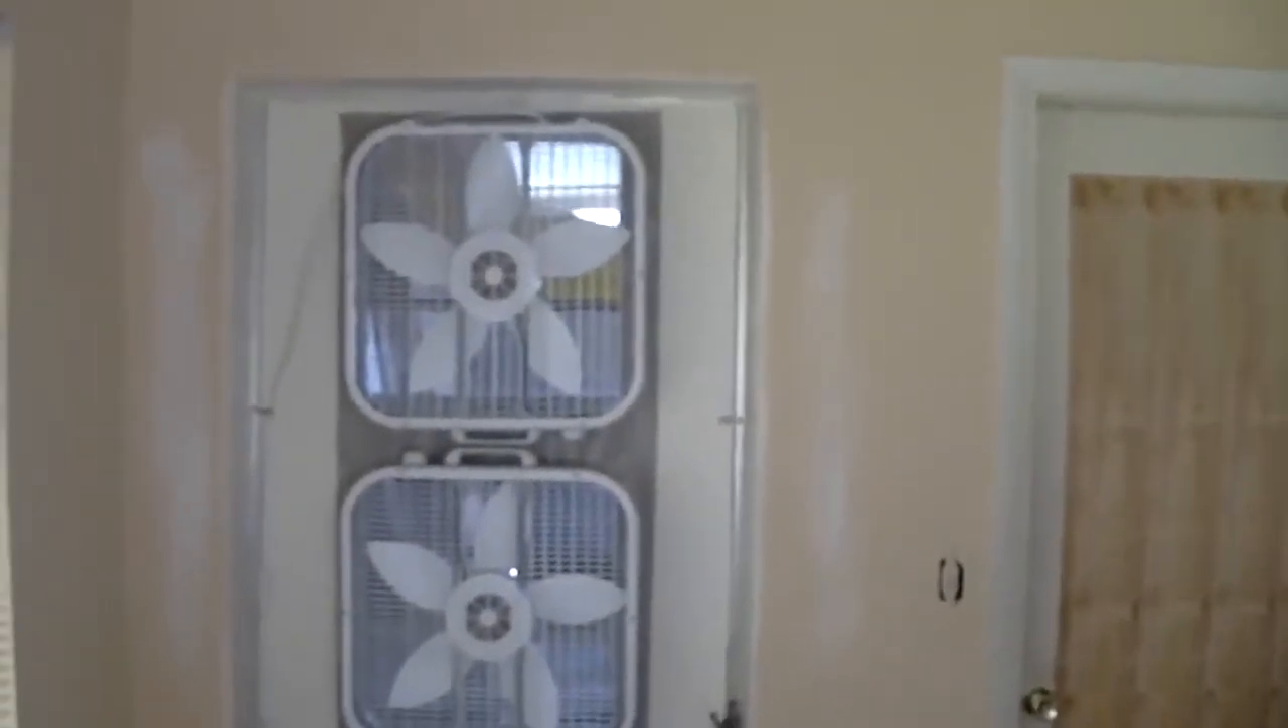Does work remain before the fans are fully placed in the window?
No.